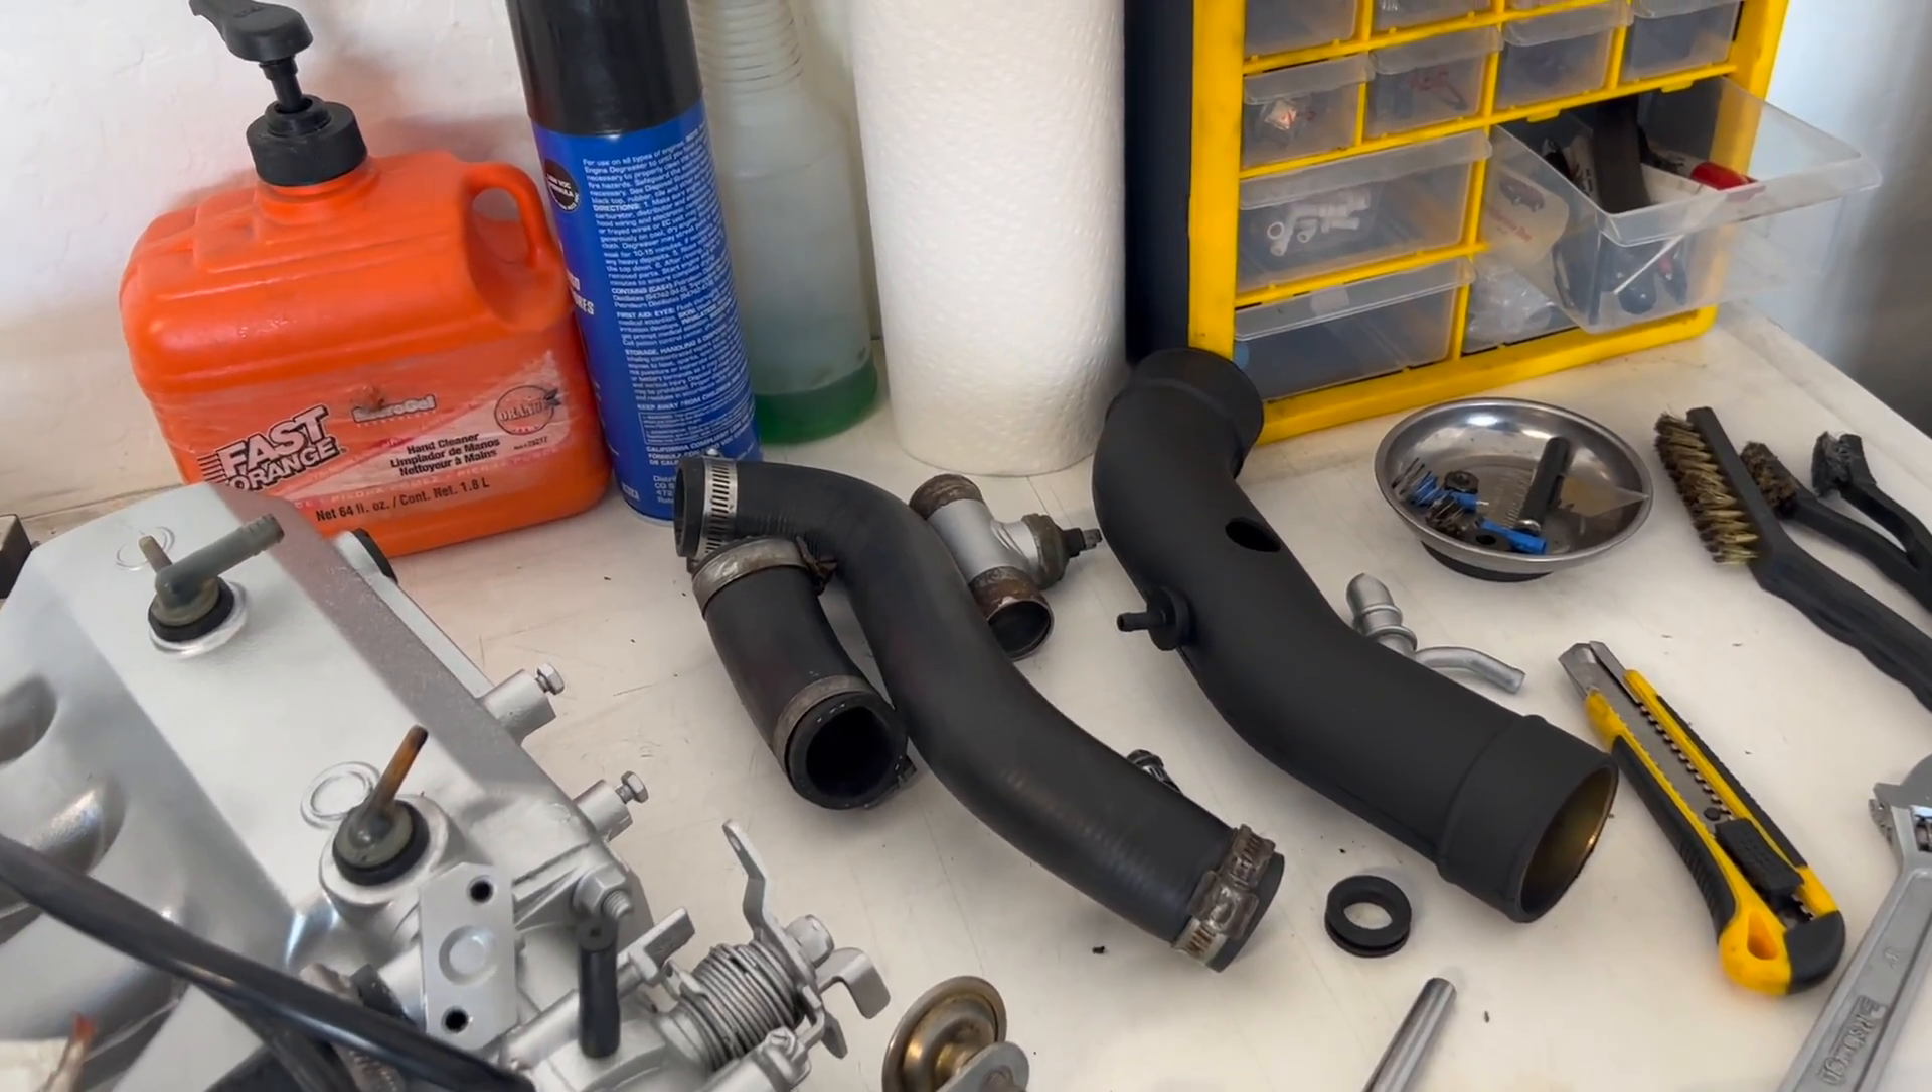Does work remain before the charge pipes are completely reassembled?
Yes.